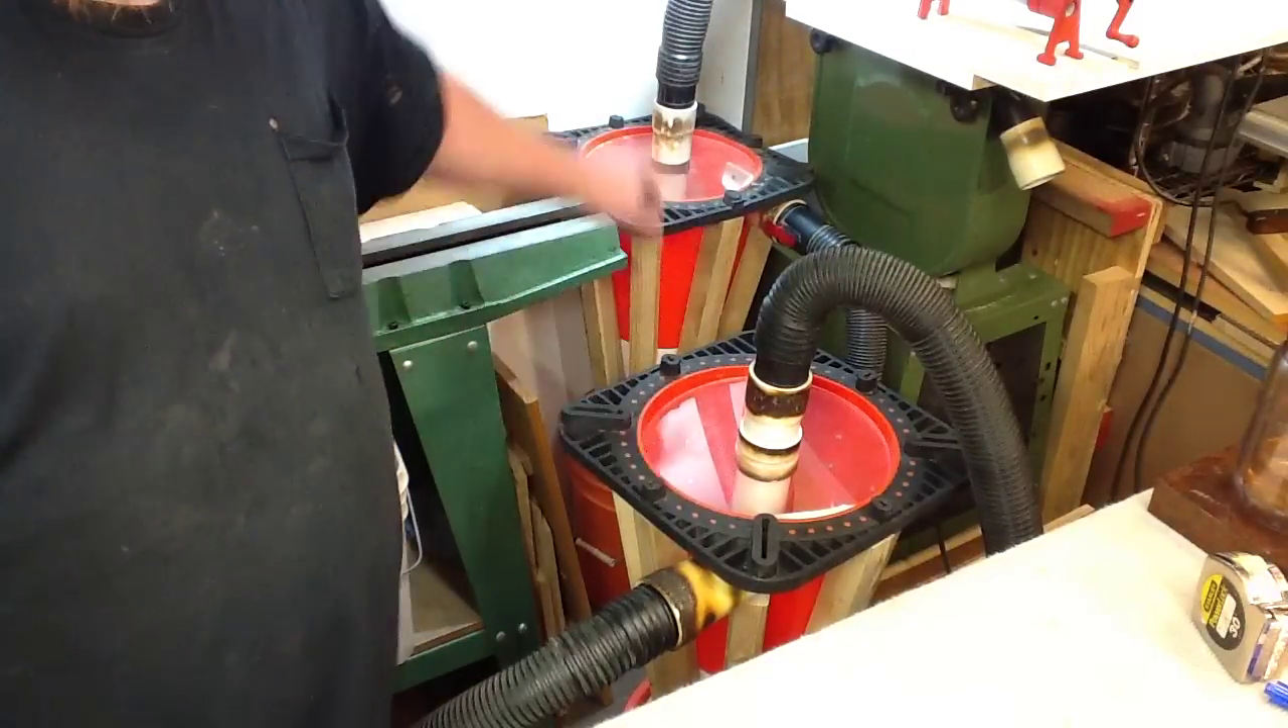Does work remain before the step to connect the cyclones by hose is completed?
No.